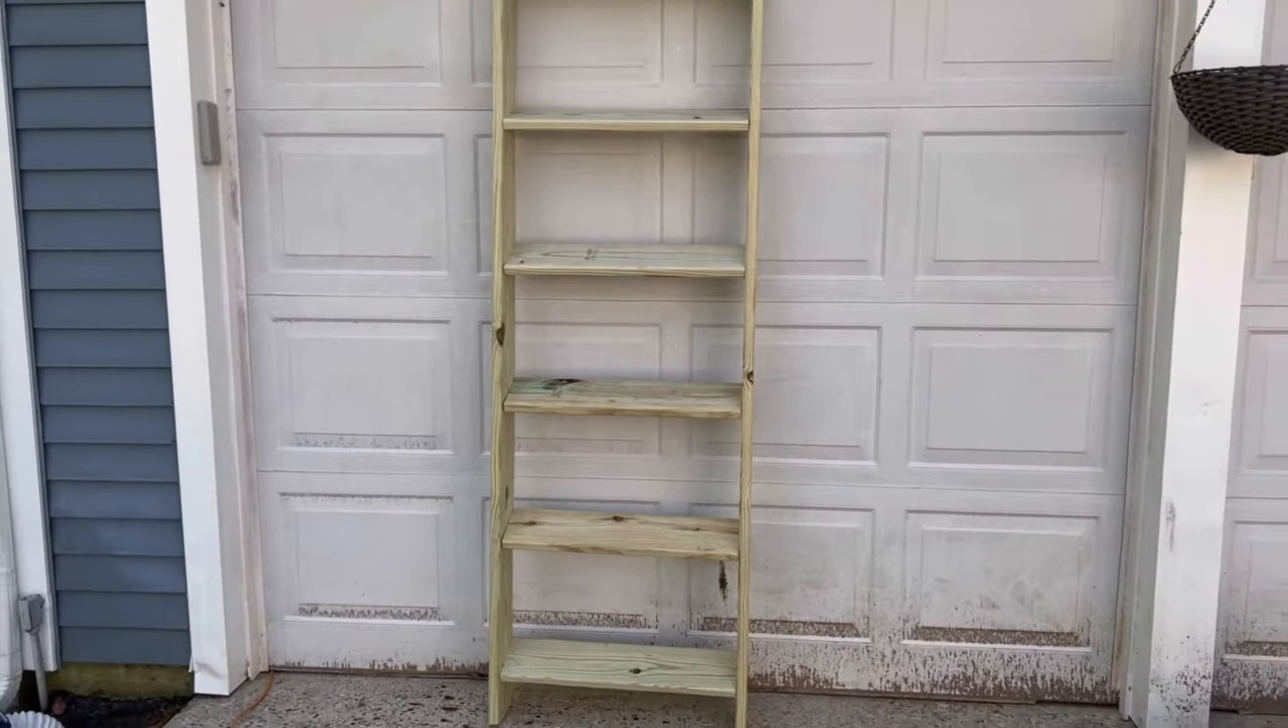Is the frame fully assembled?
Yes.